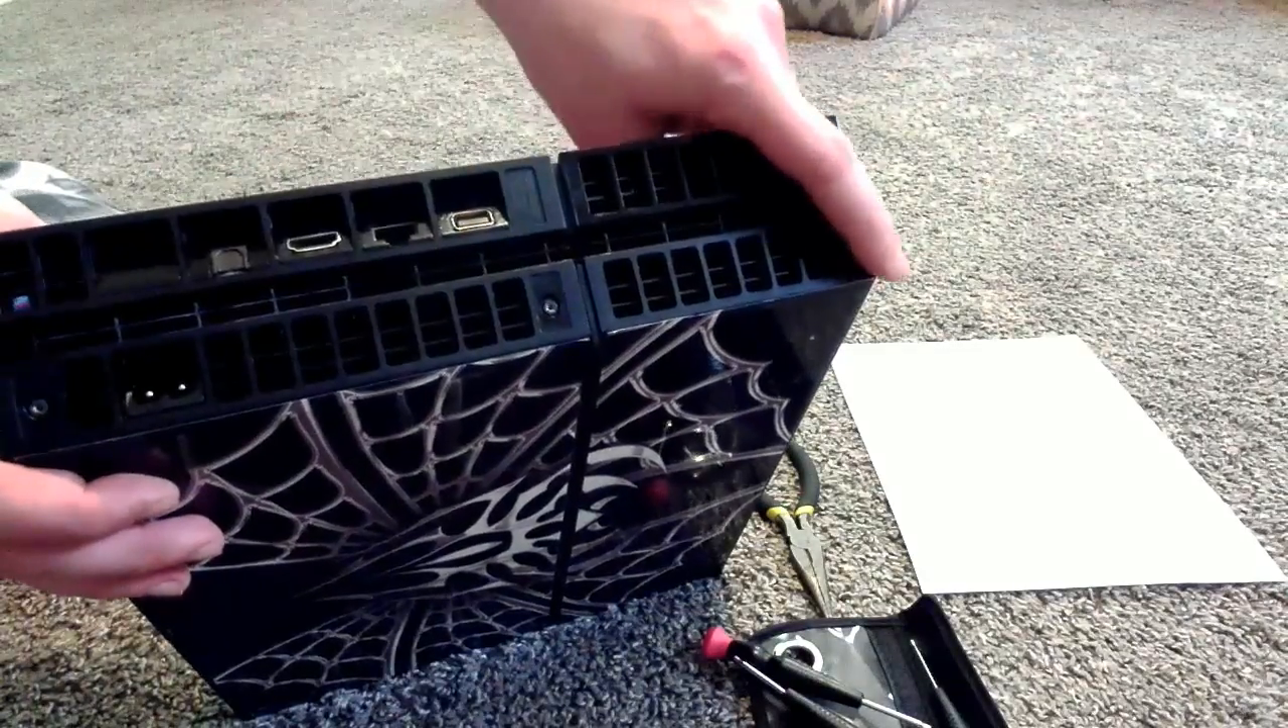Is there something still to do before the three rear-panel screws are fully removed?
Yes.